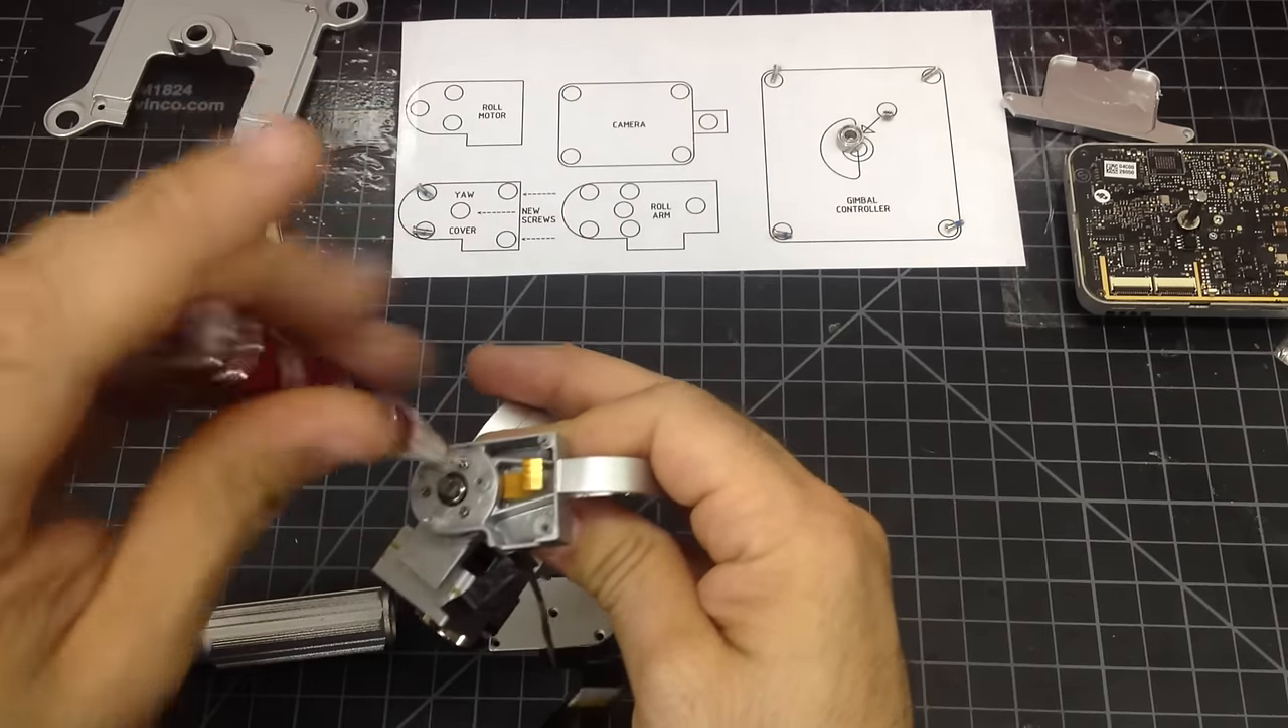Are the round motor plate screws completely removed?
No.